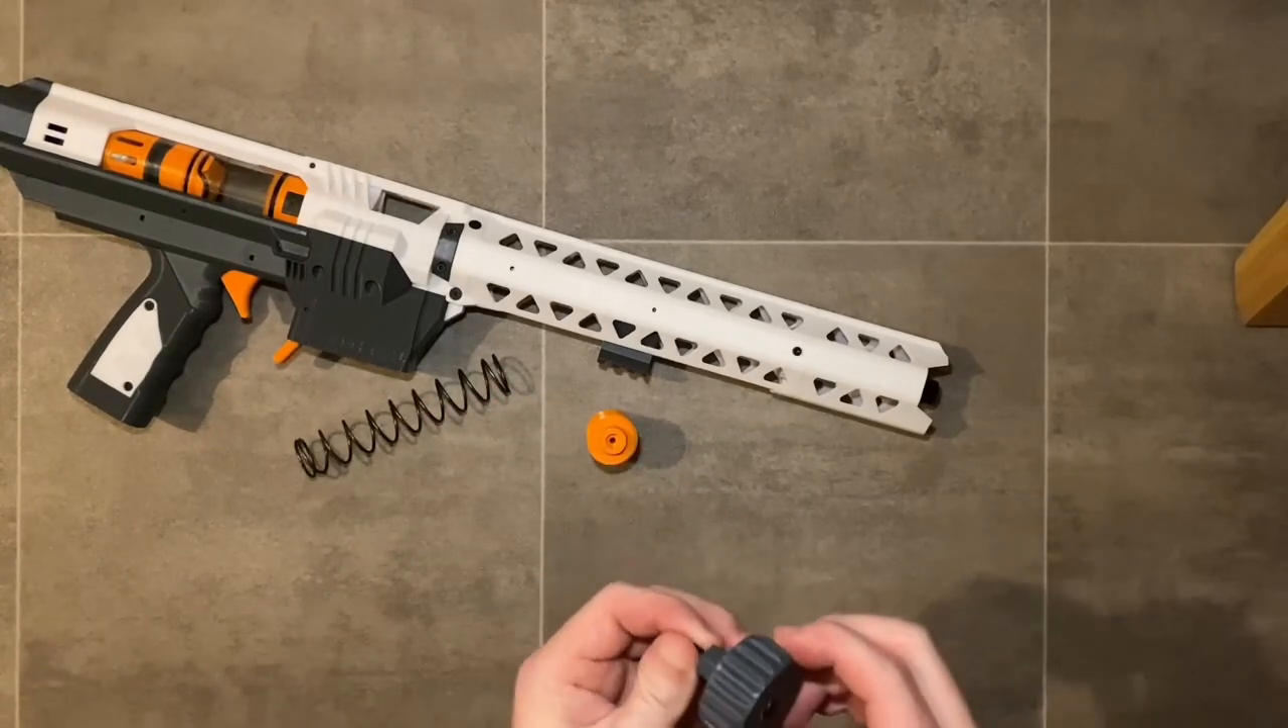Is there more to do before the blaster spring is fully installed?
Yes.